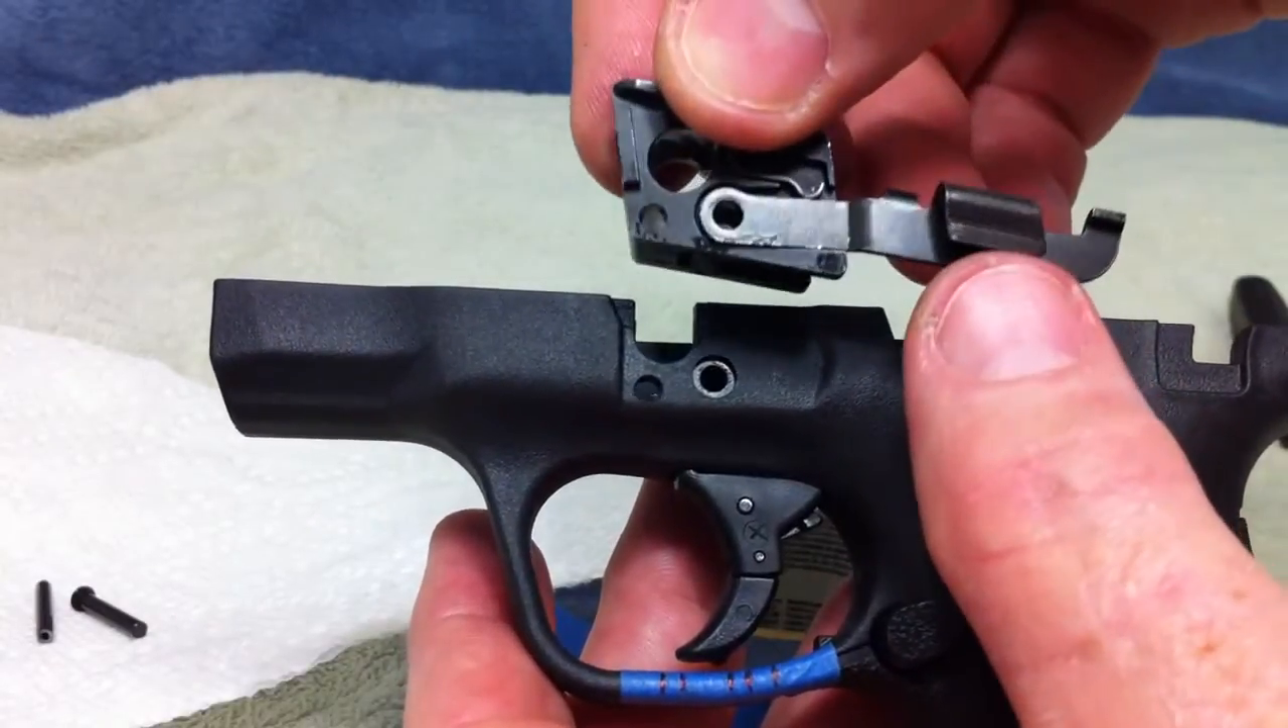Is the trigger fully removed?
No.